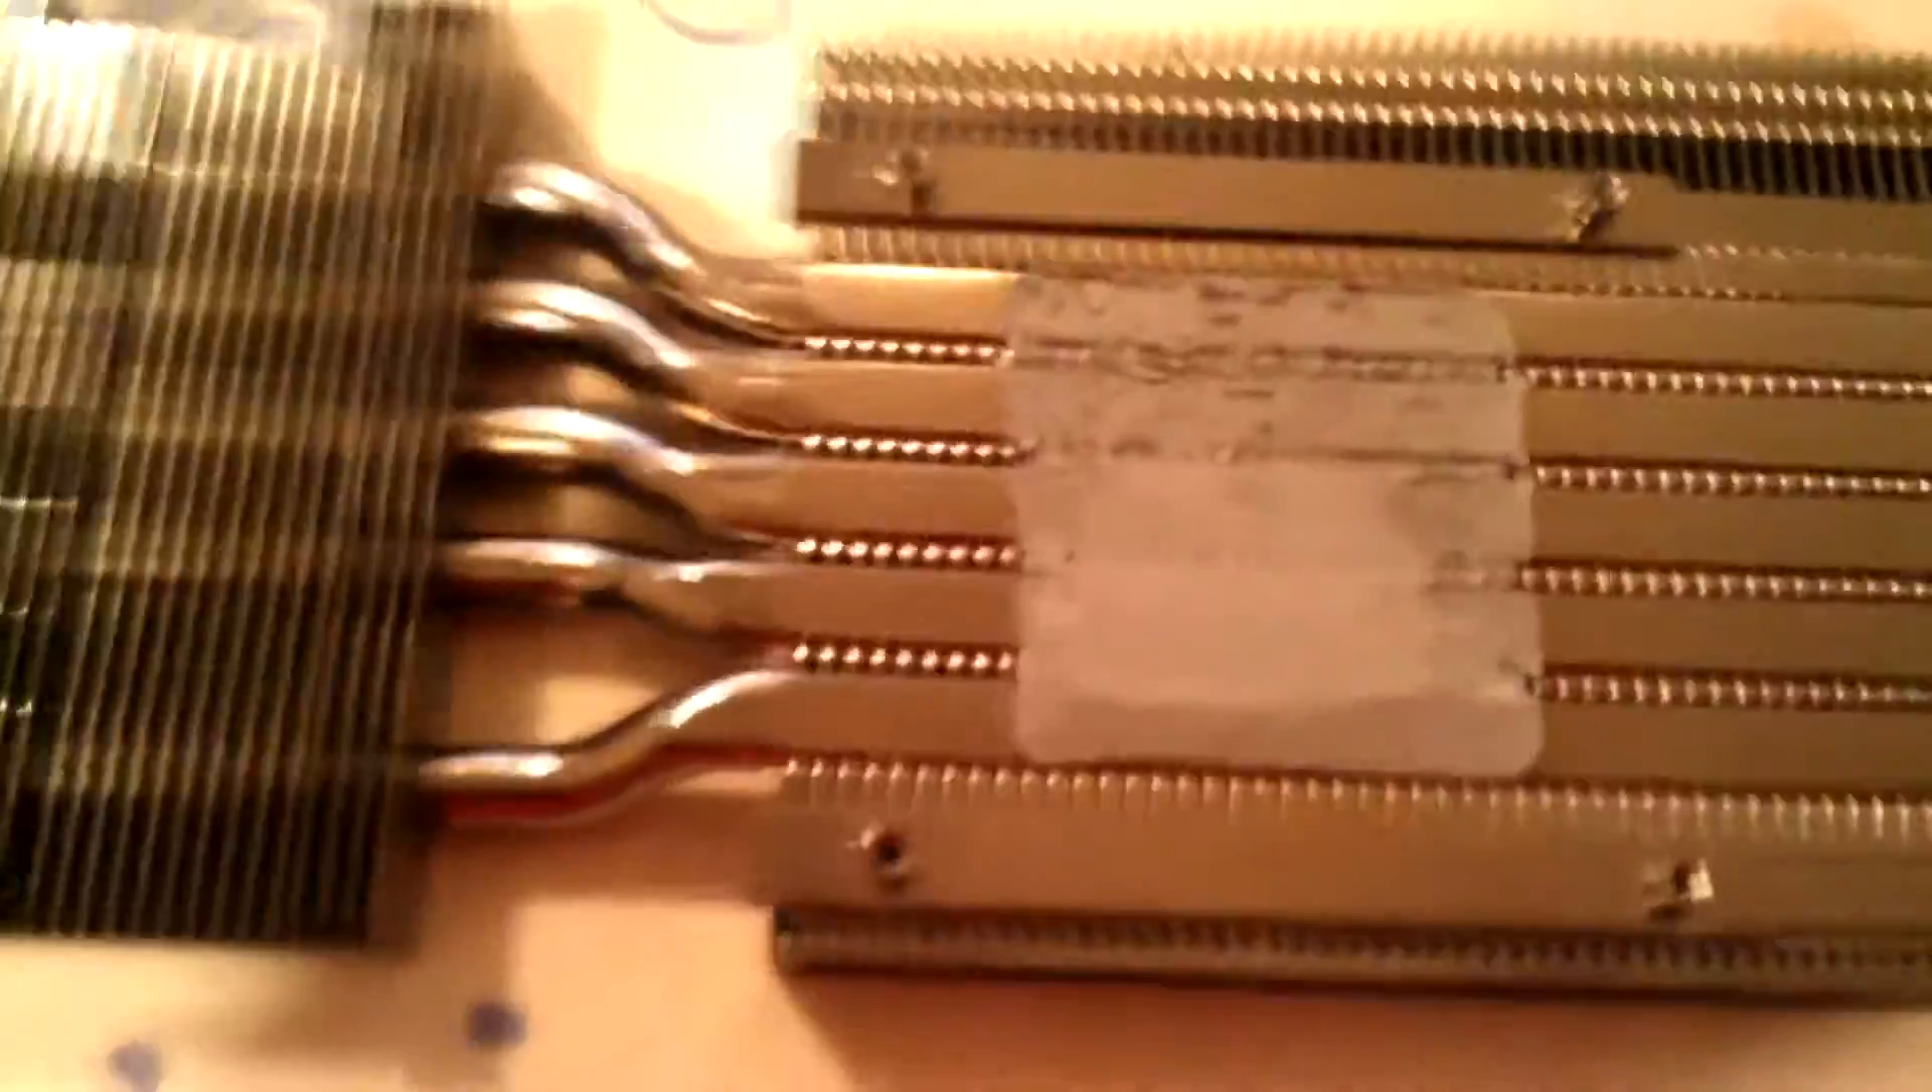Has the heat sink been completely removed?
Yes.